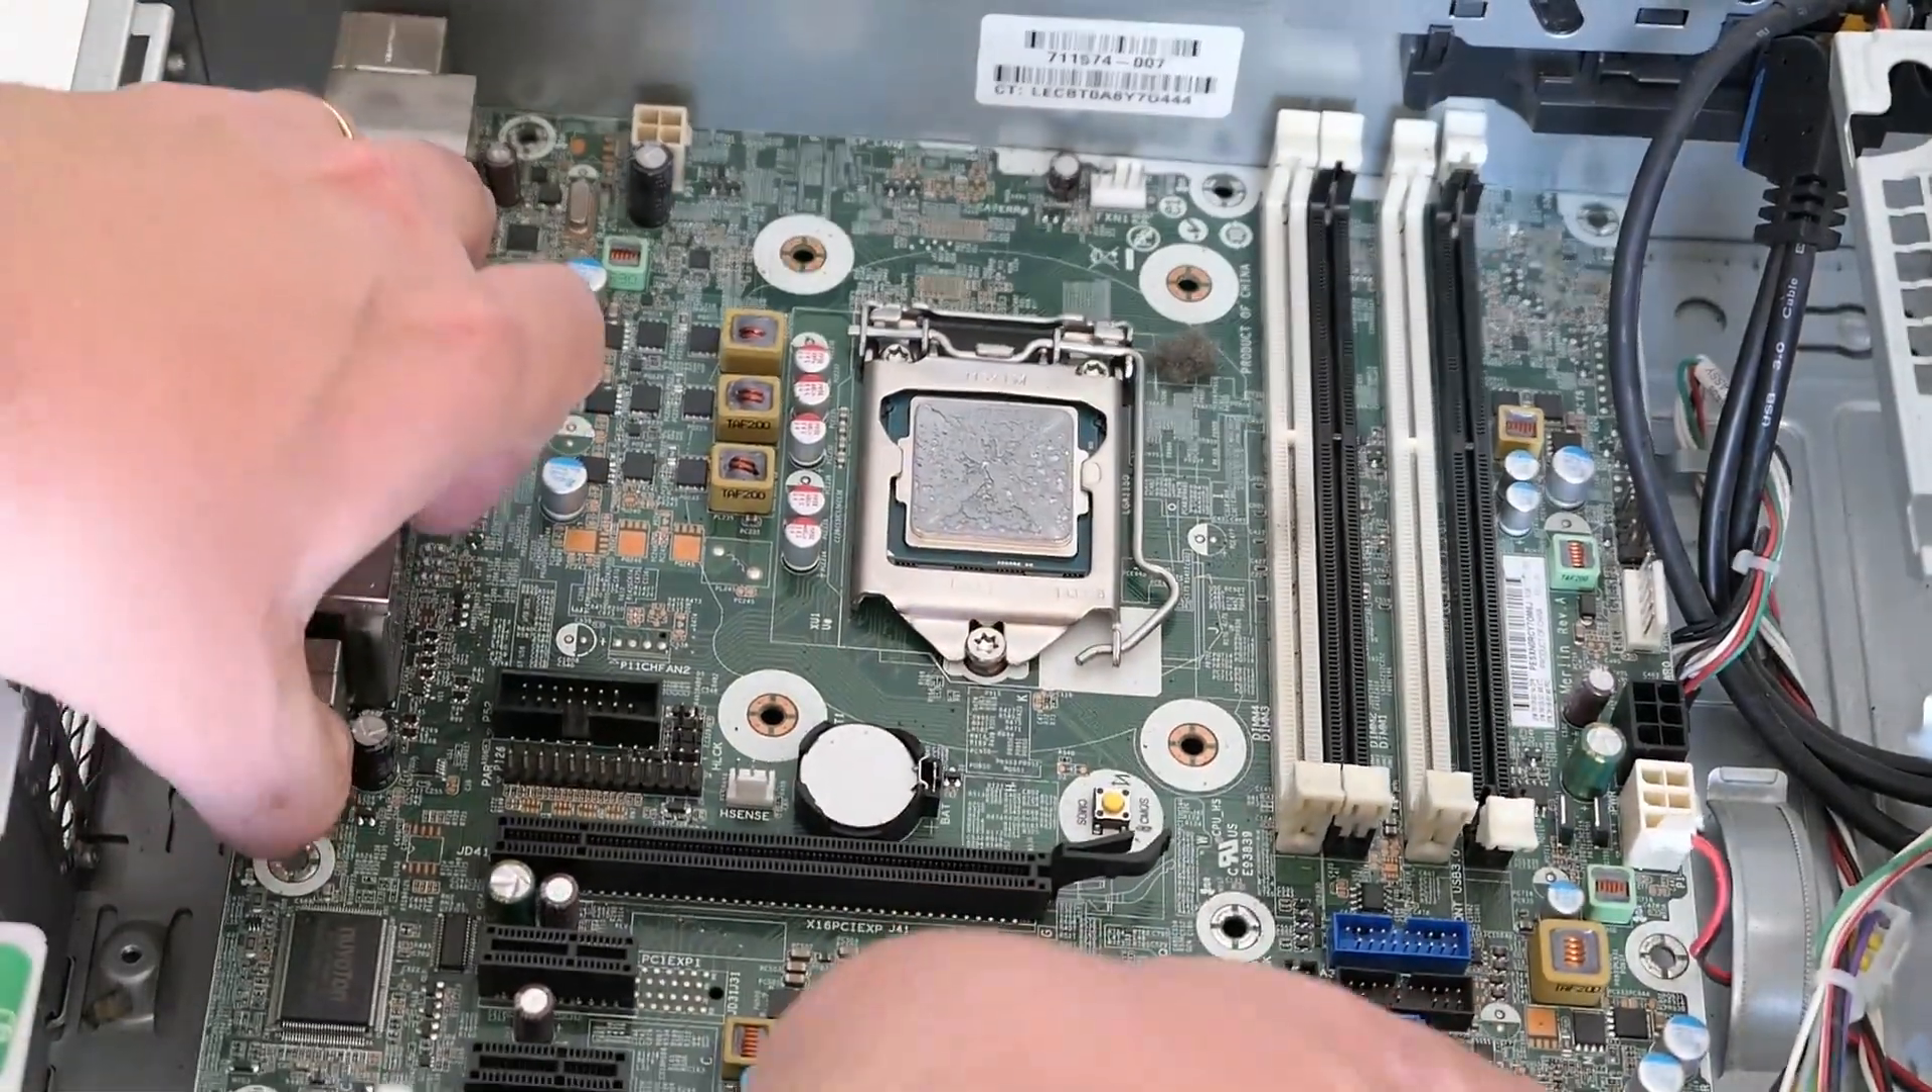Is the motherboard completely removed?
No.